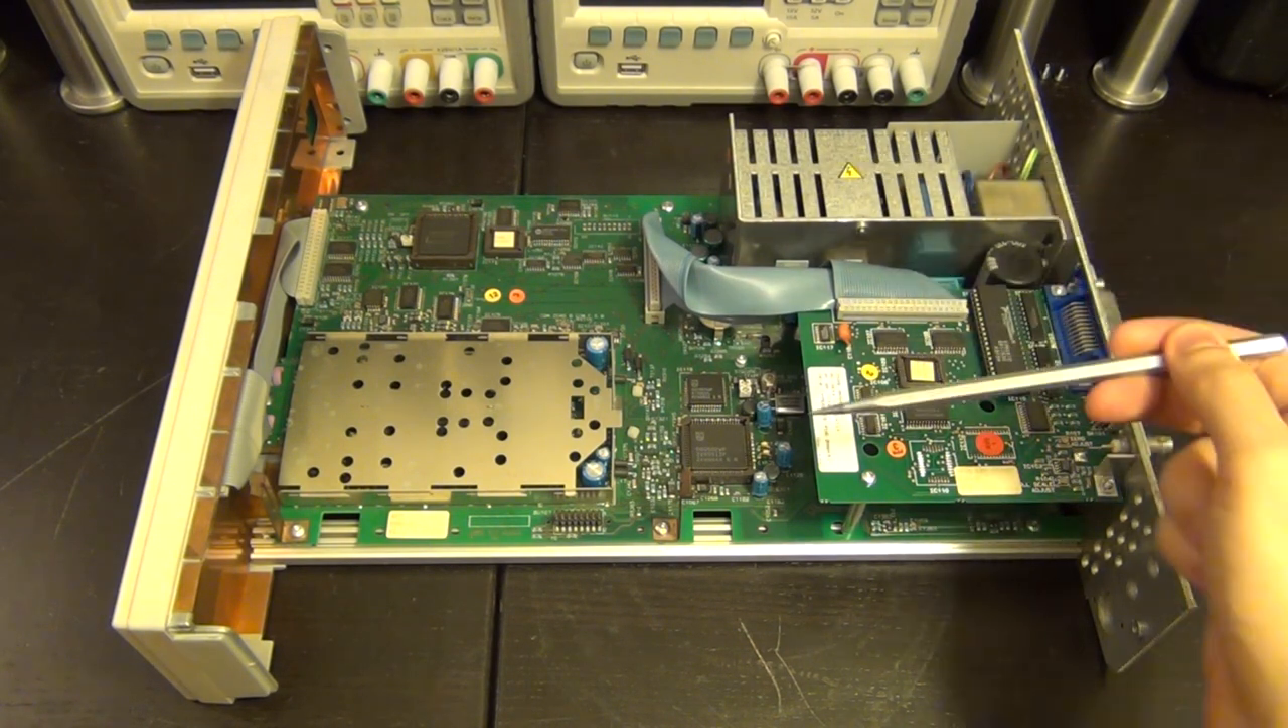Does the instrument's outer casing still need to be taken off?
No.